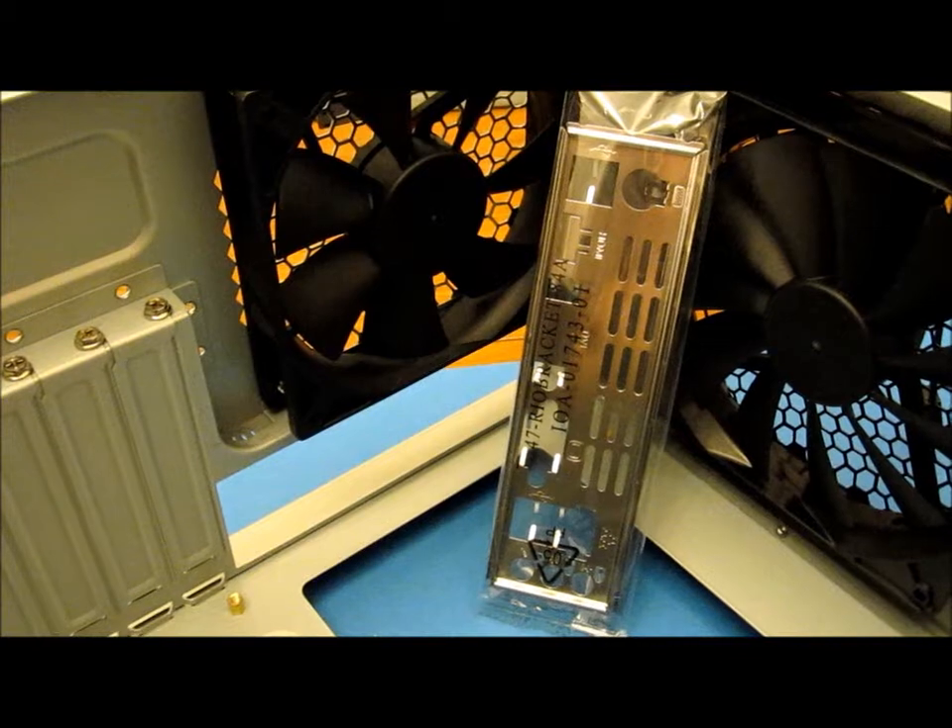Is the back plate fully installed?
No.